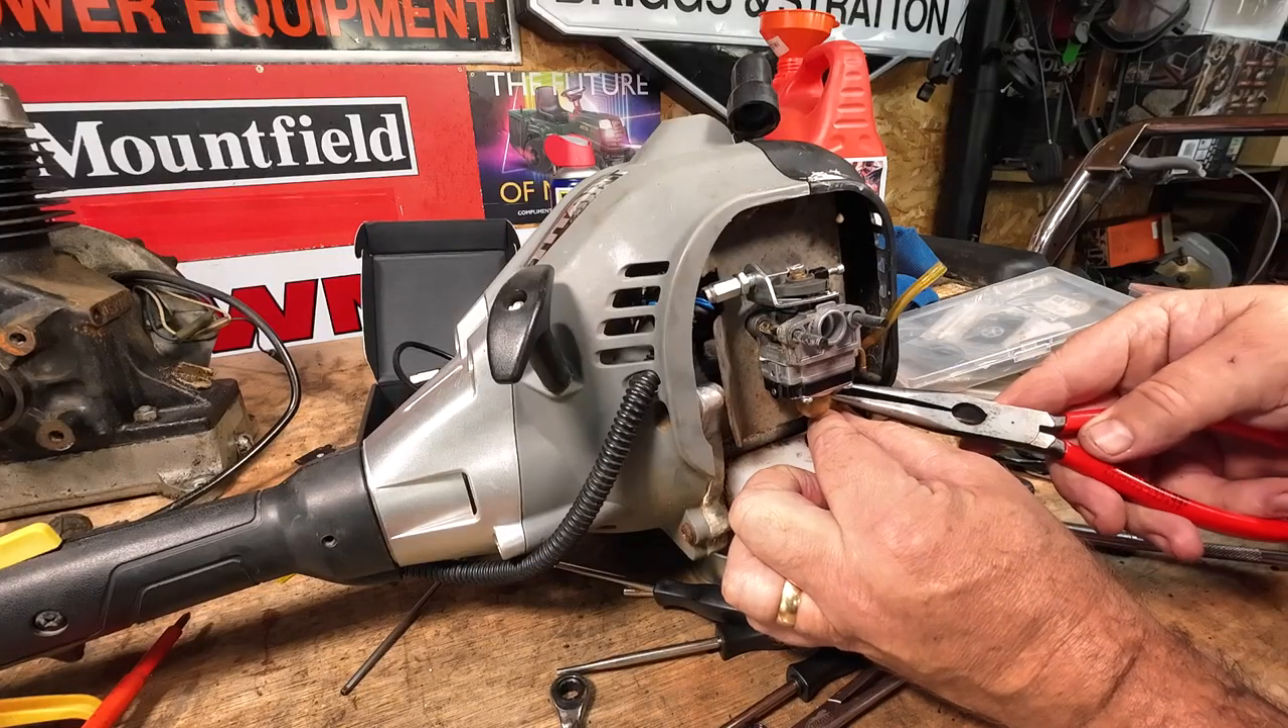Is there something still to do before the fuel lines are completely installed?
Yes.